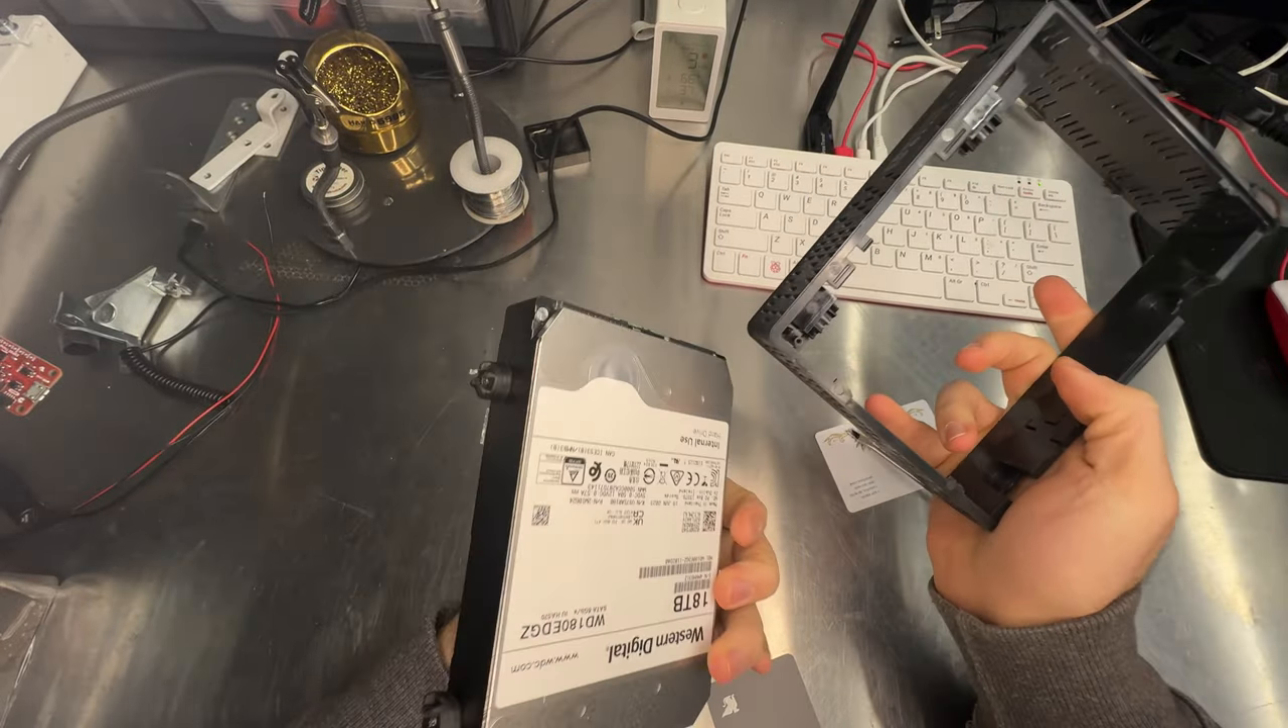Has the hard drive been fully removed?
Yes.